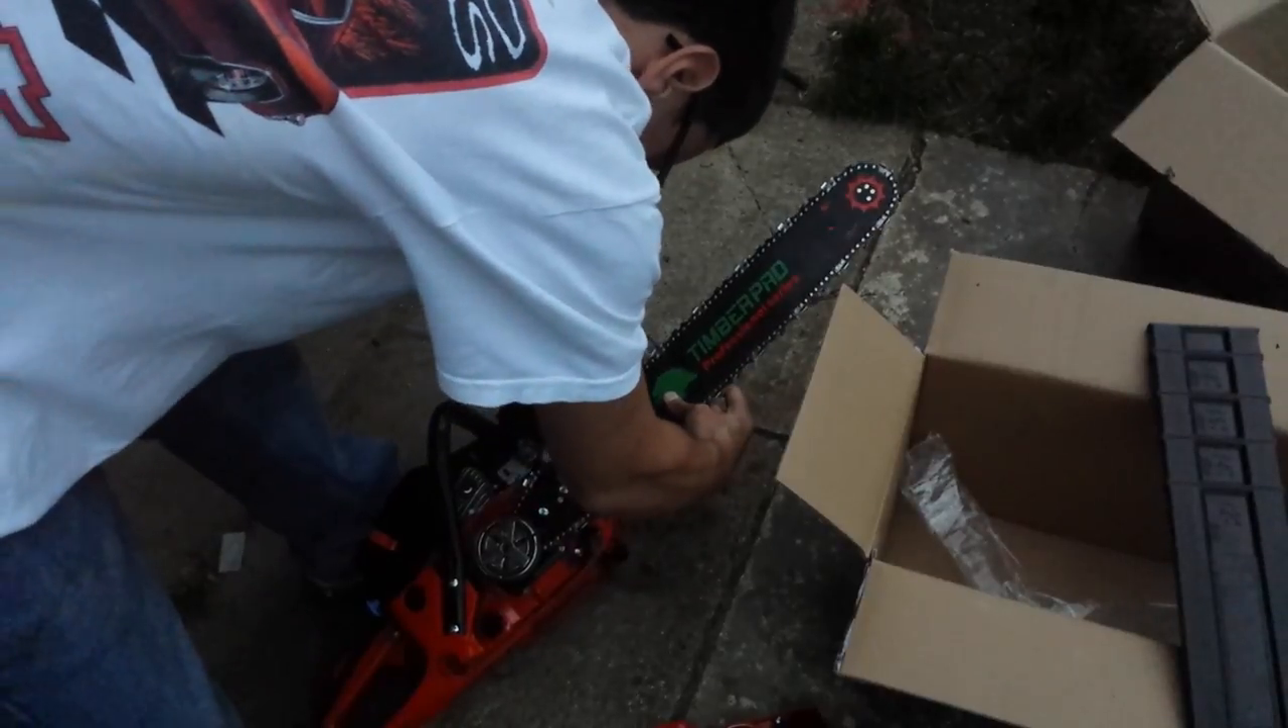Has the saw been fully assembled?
No.